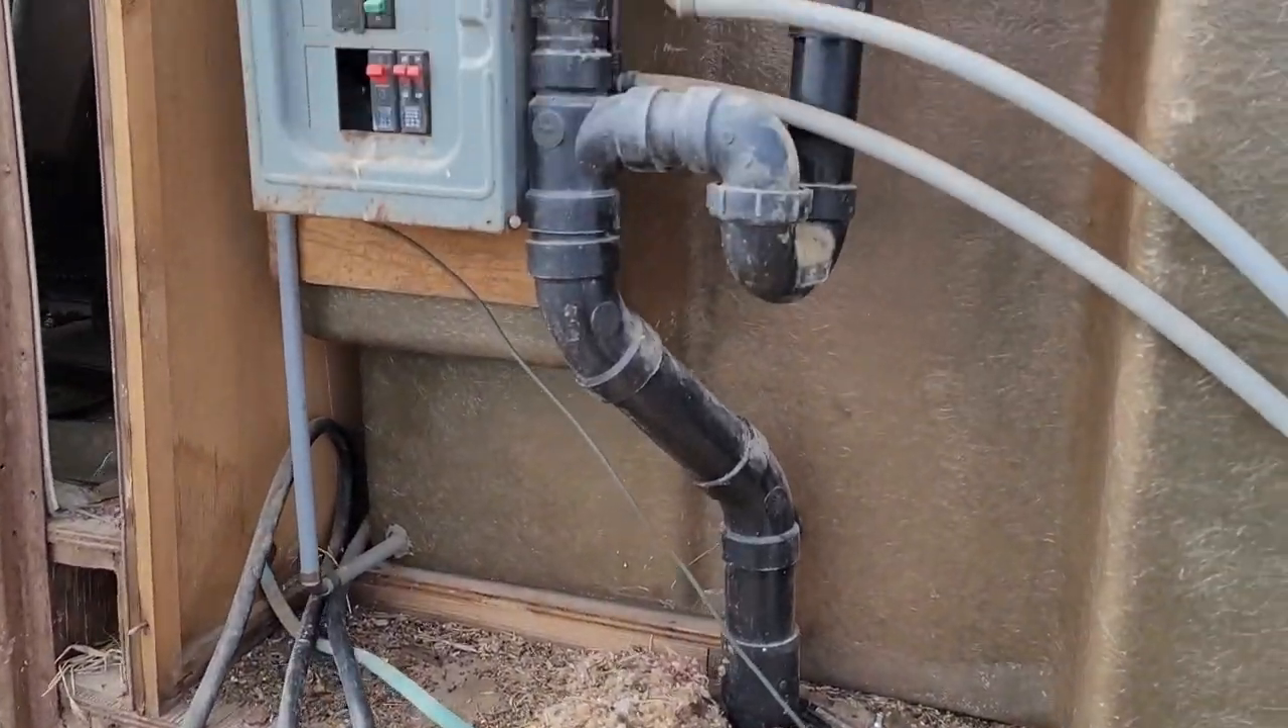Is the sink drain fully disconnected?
No.